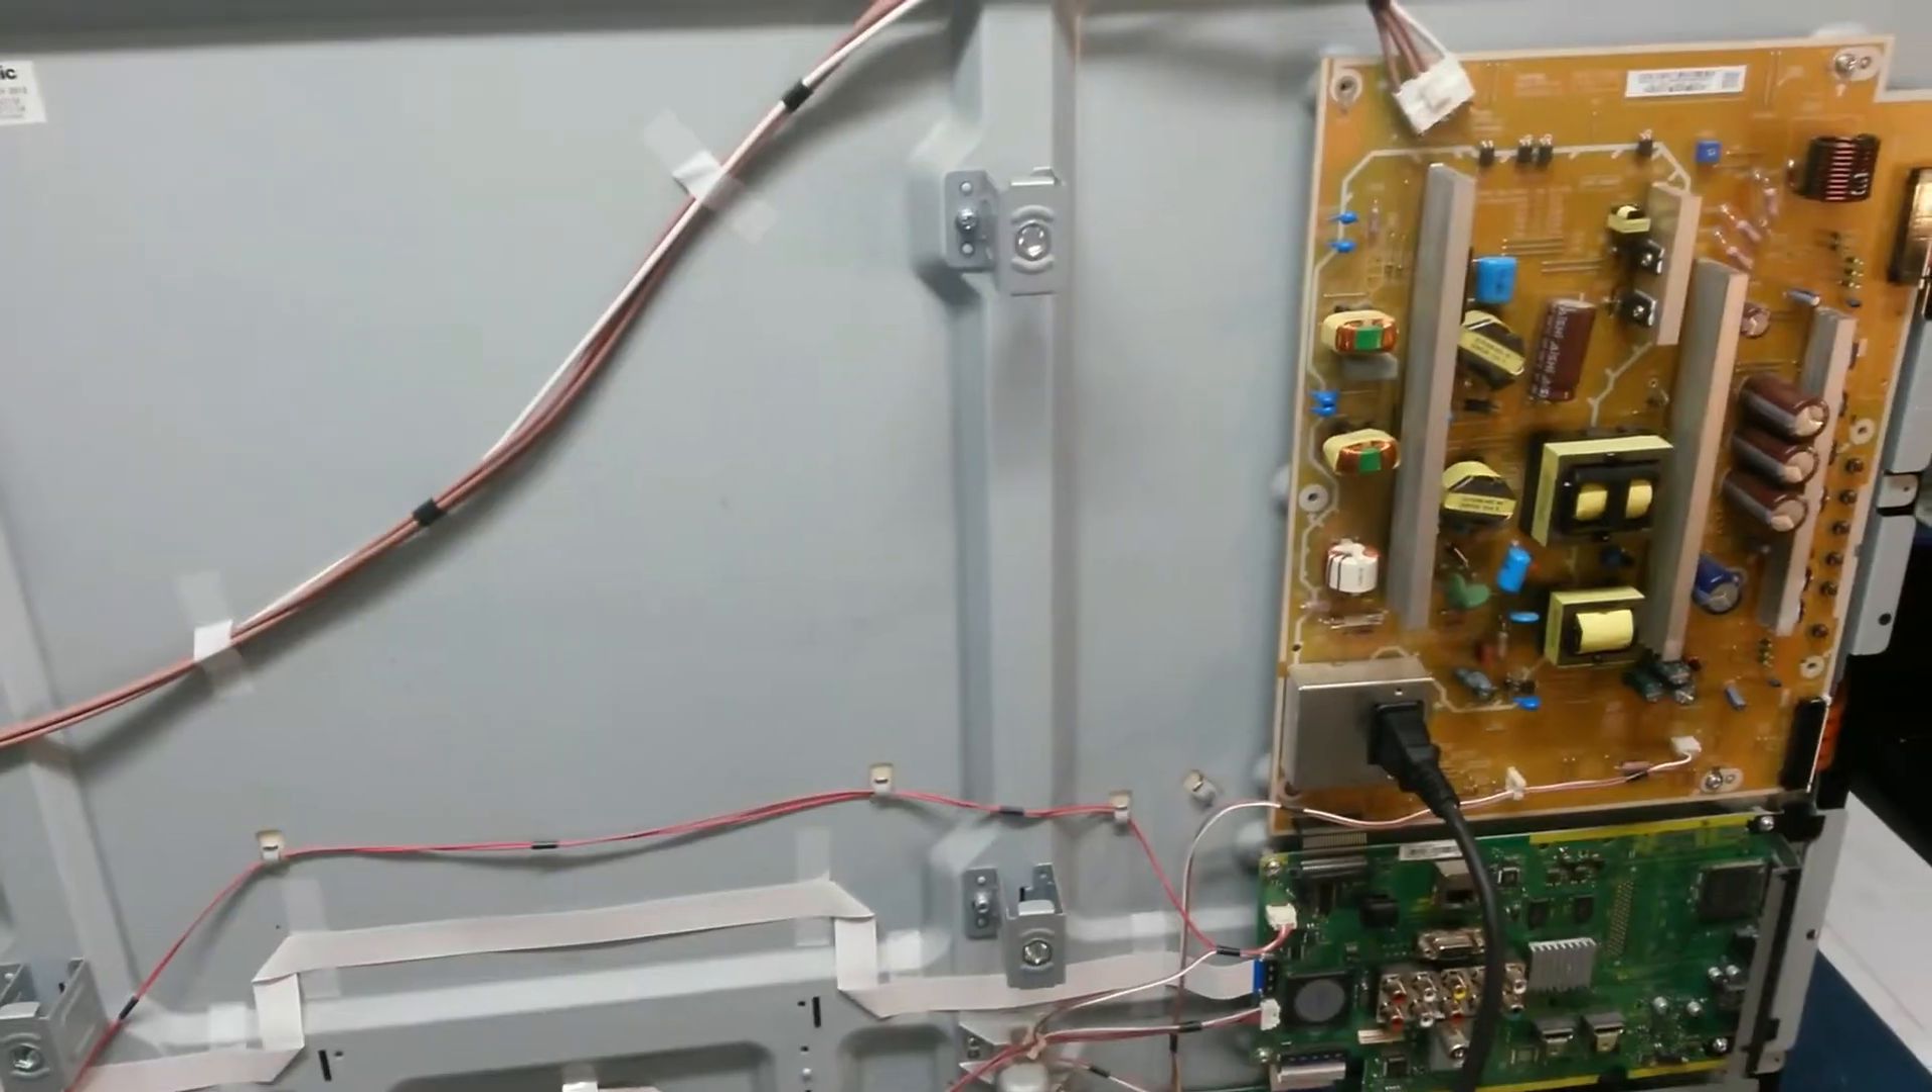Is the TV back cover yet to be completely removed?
No.